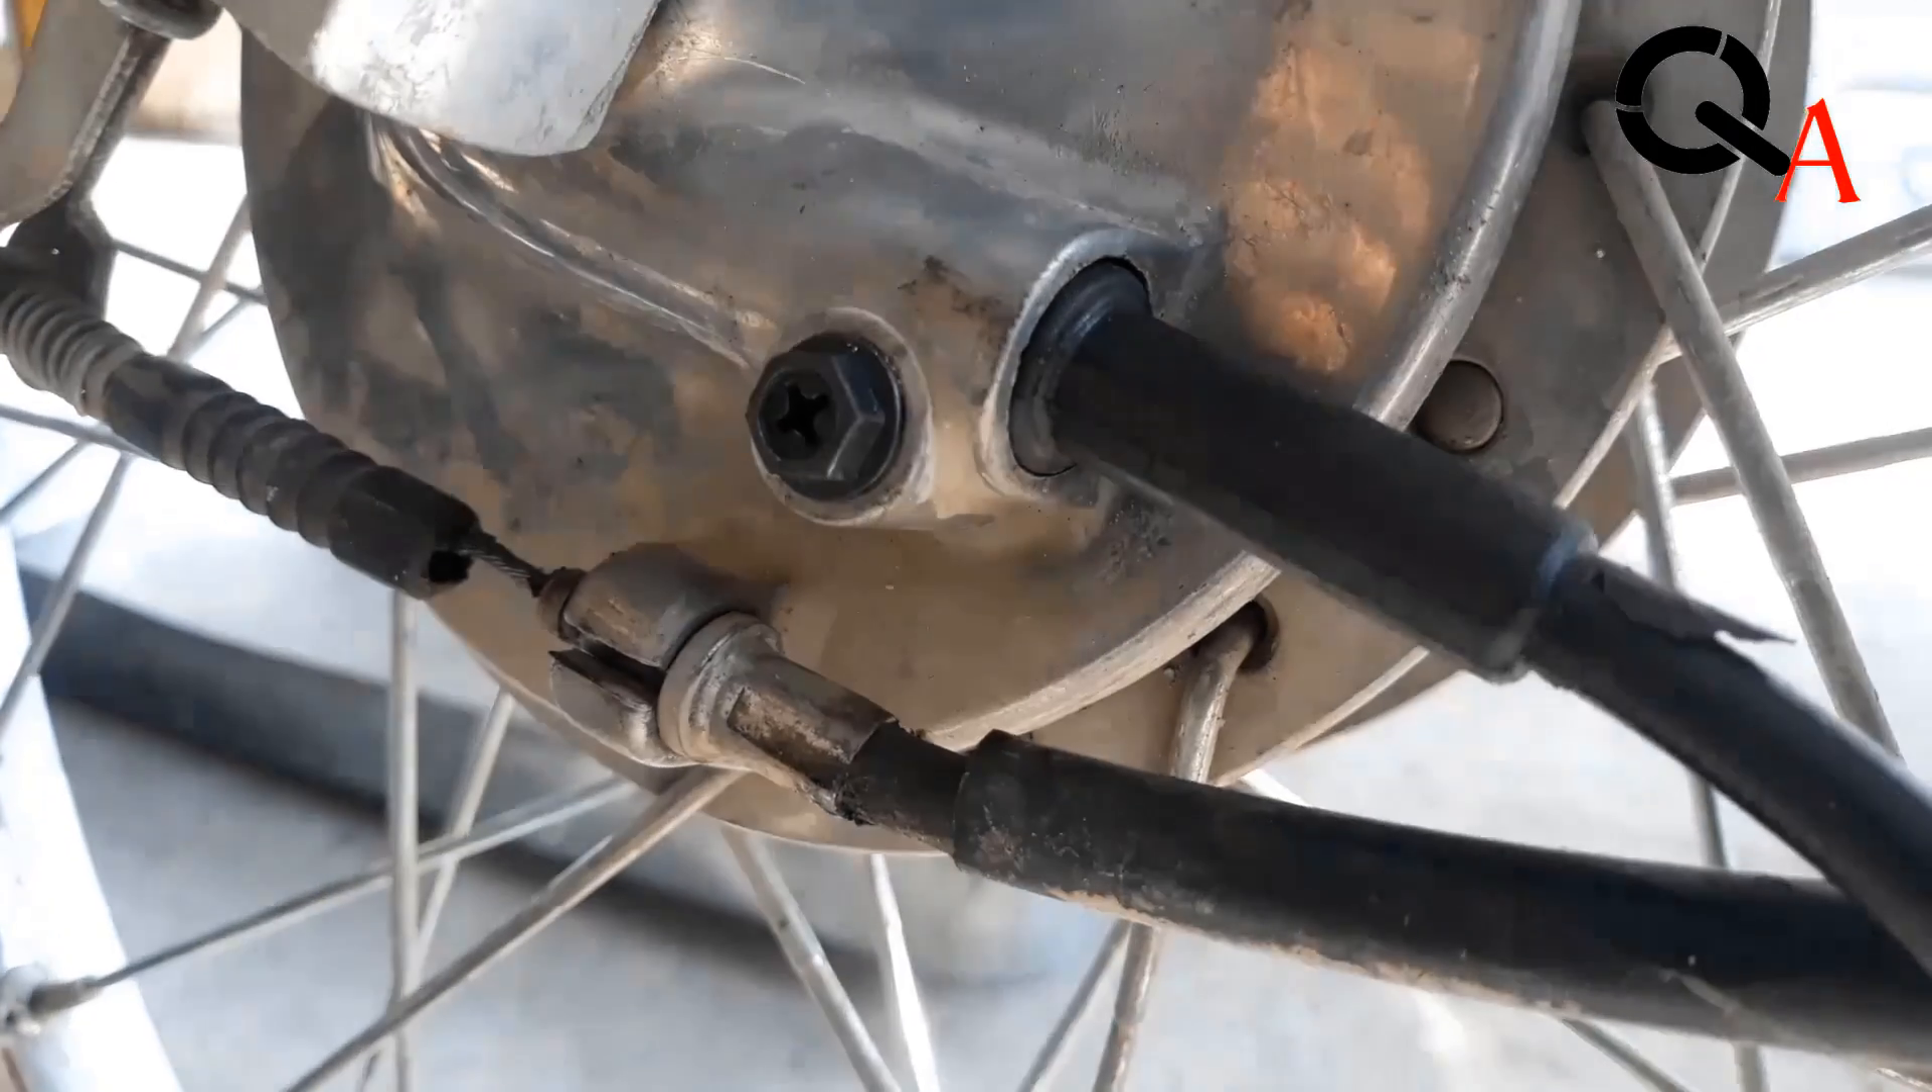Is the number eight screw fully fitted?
Yes.